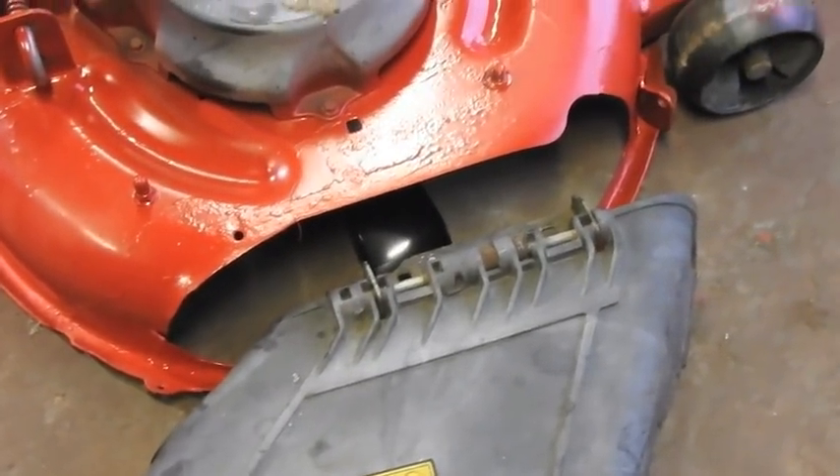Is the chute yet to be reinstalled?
Yes.